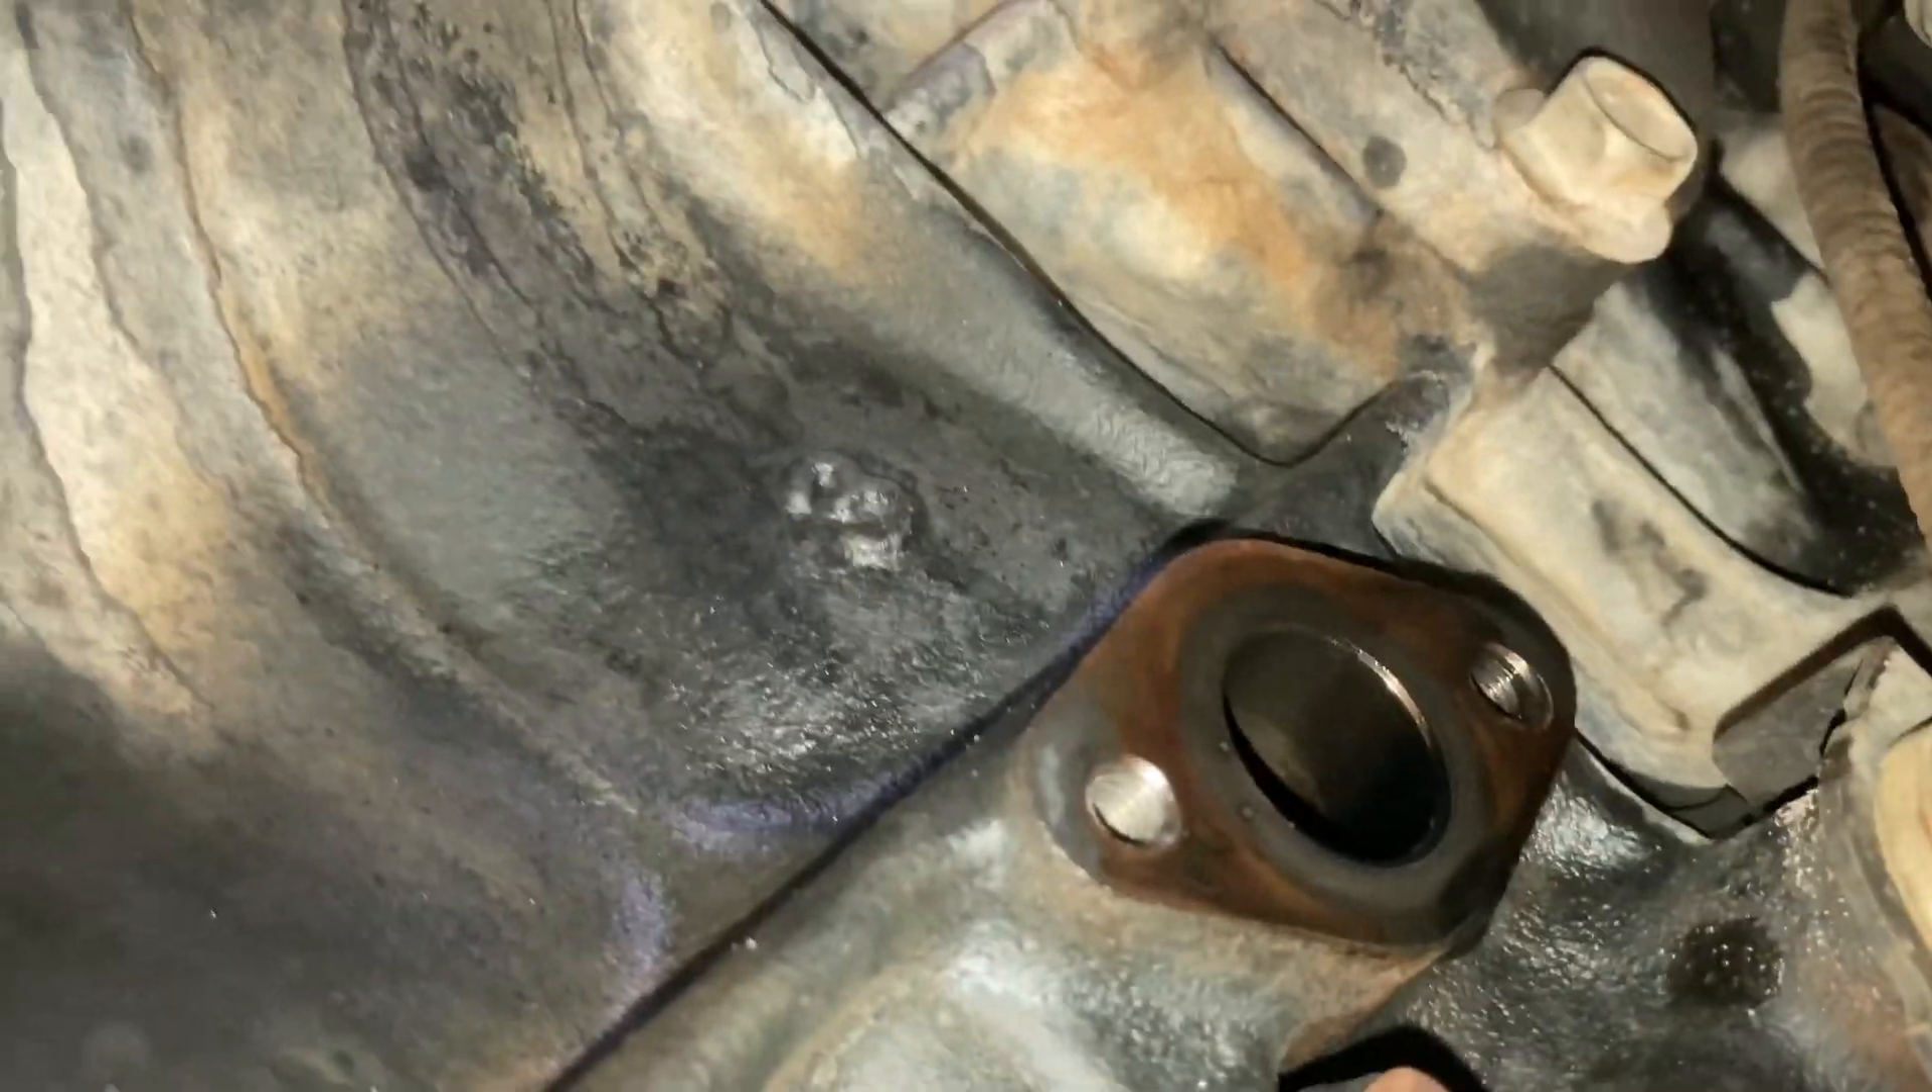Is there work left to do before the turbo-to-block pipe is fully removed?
No.